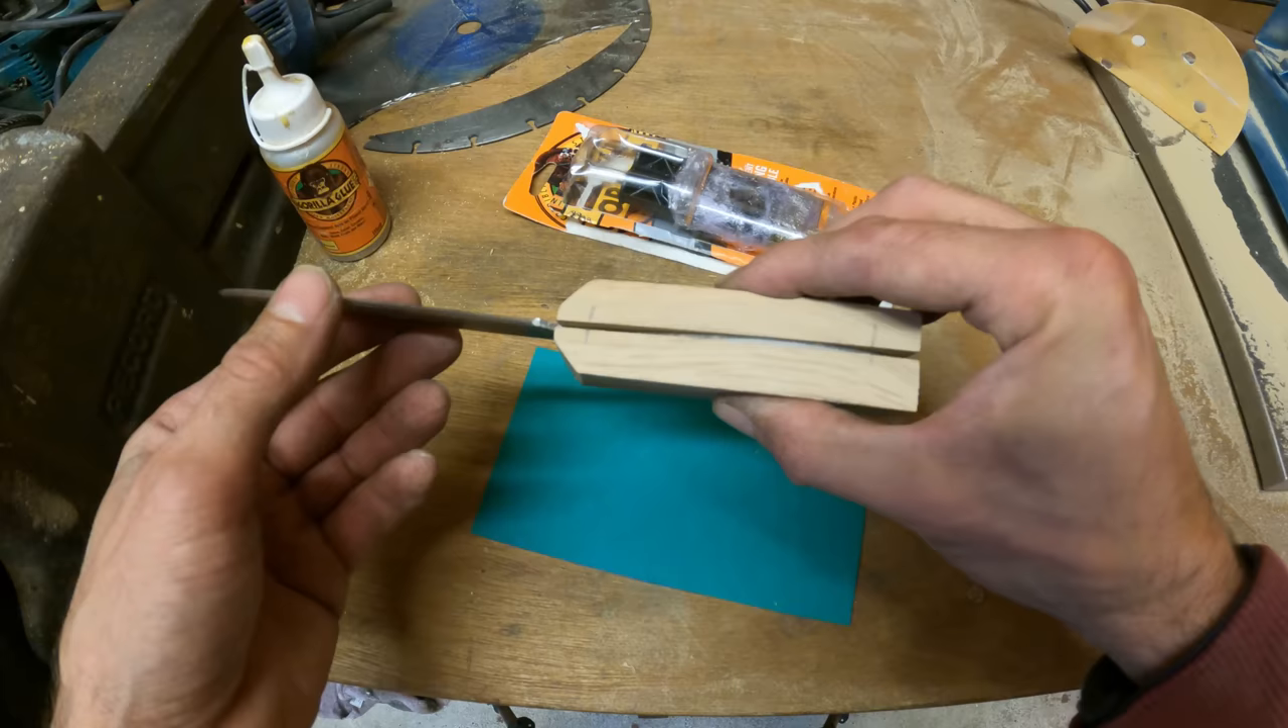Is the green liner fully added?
No.